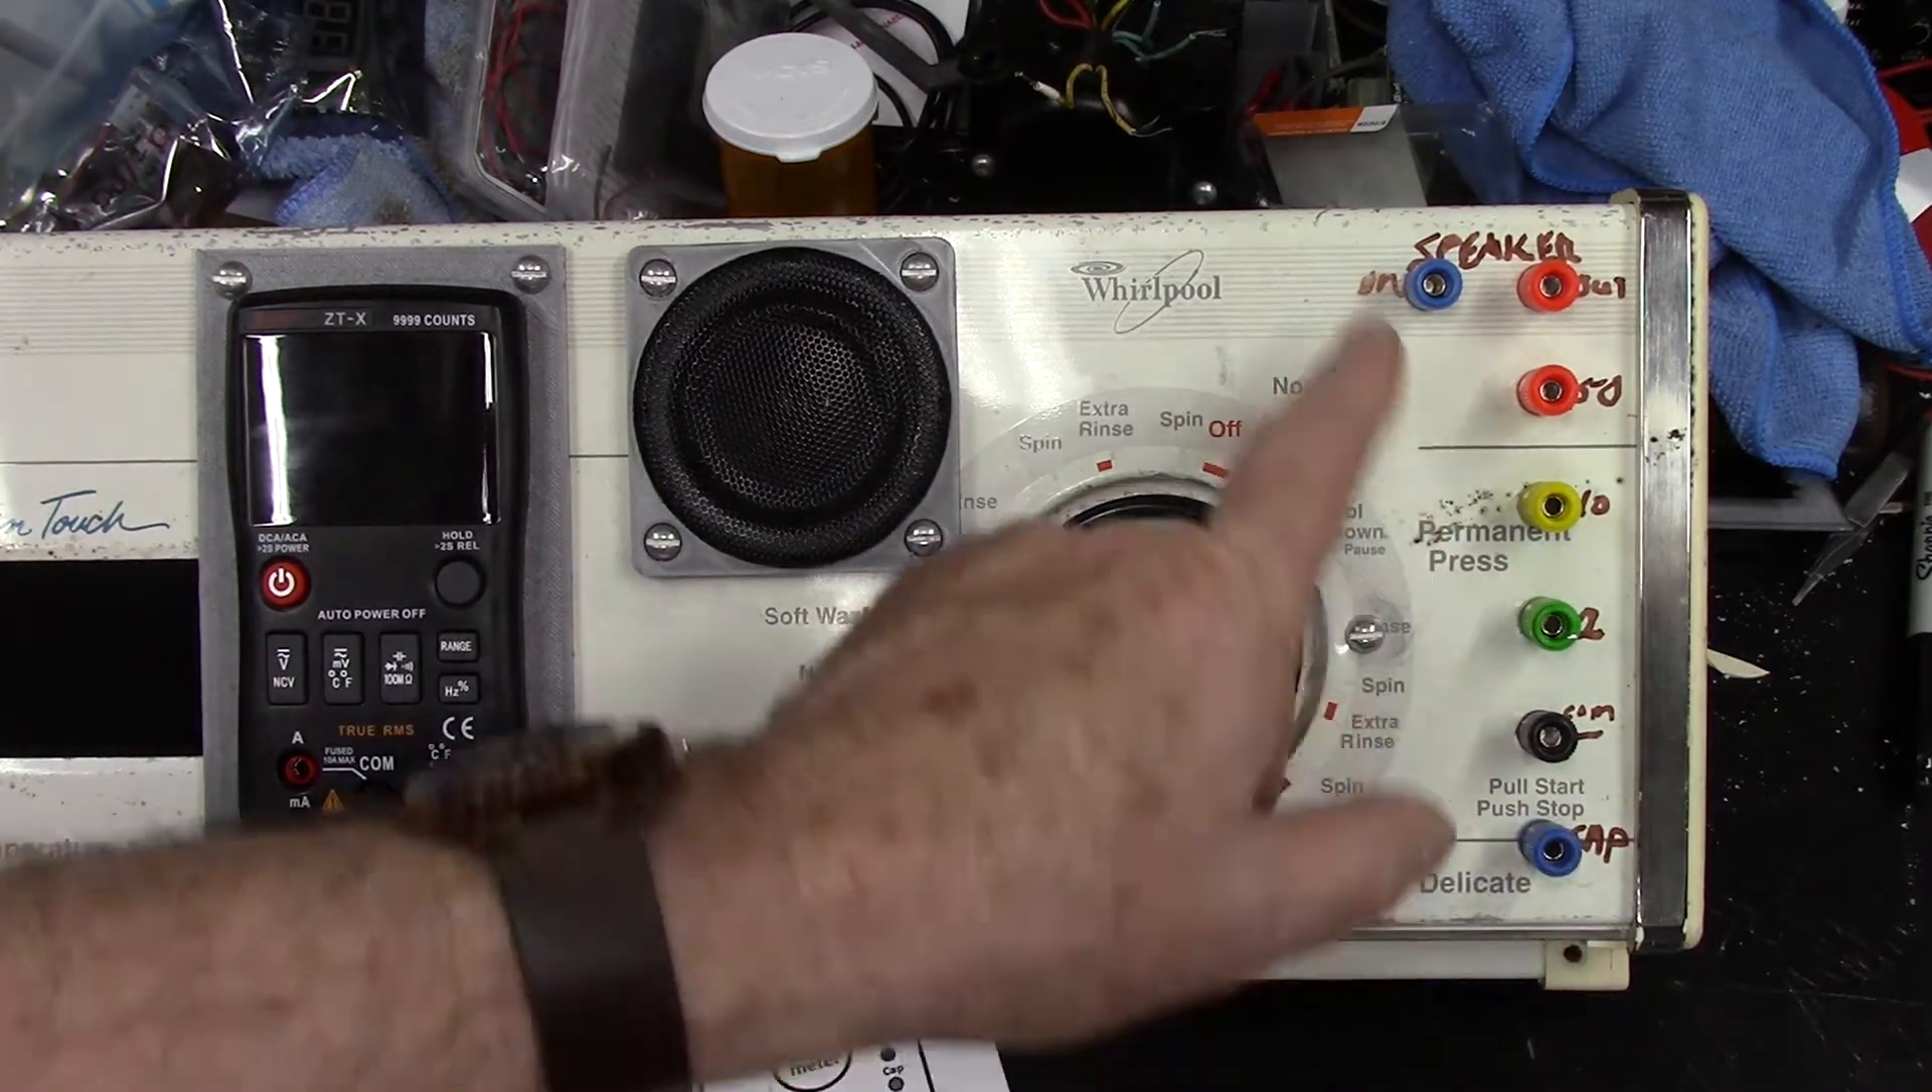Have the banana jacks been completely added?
Yes.